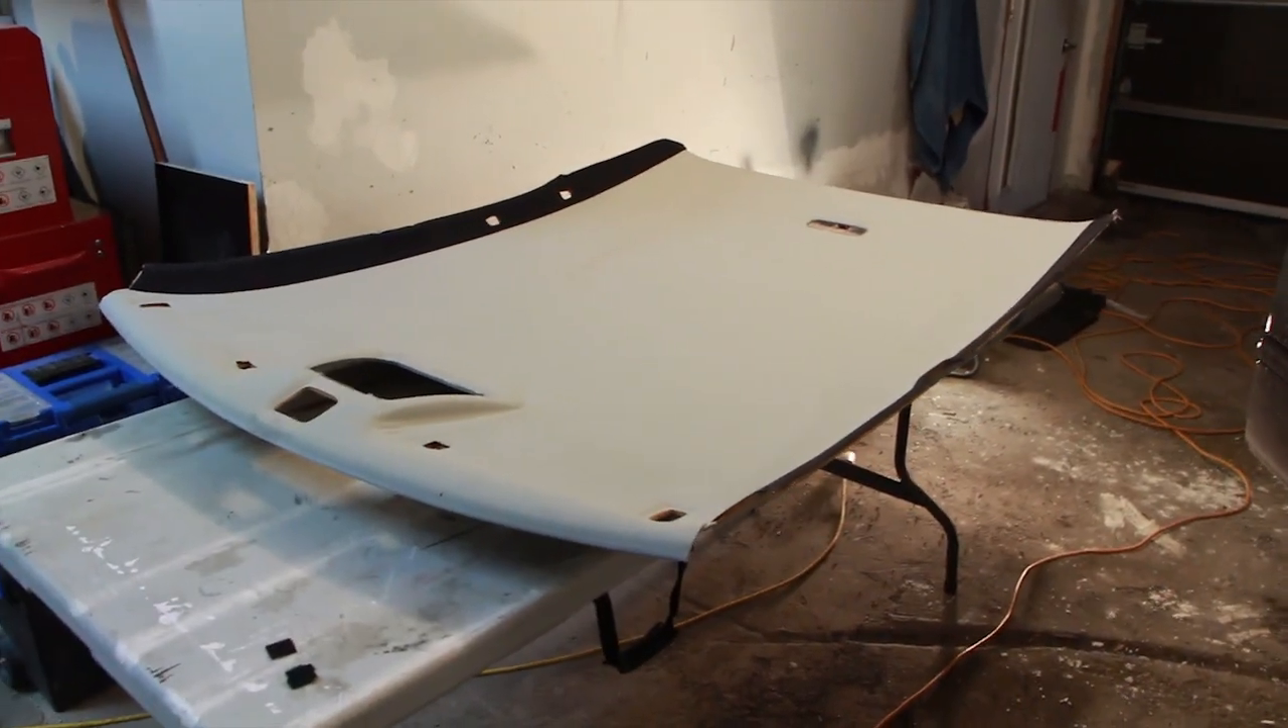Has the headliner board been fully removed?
Yes.